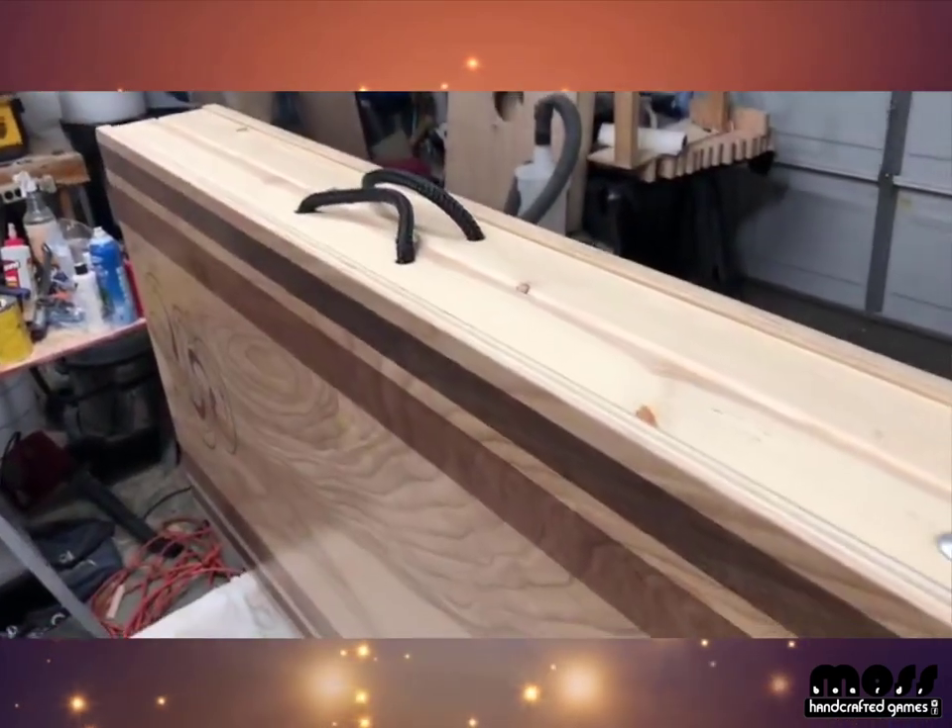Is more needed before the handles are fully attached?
No.